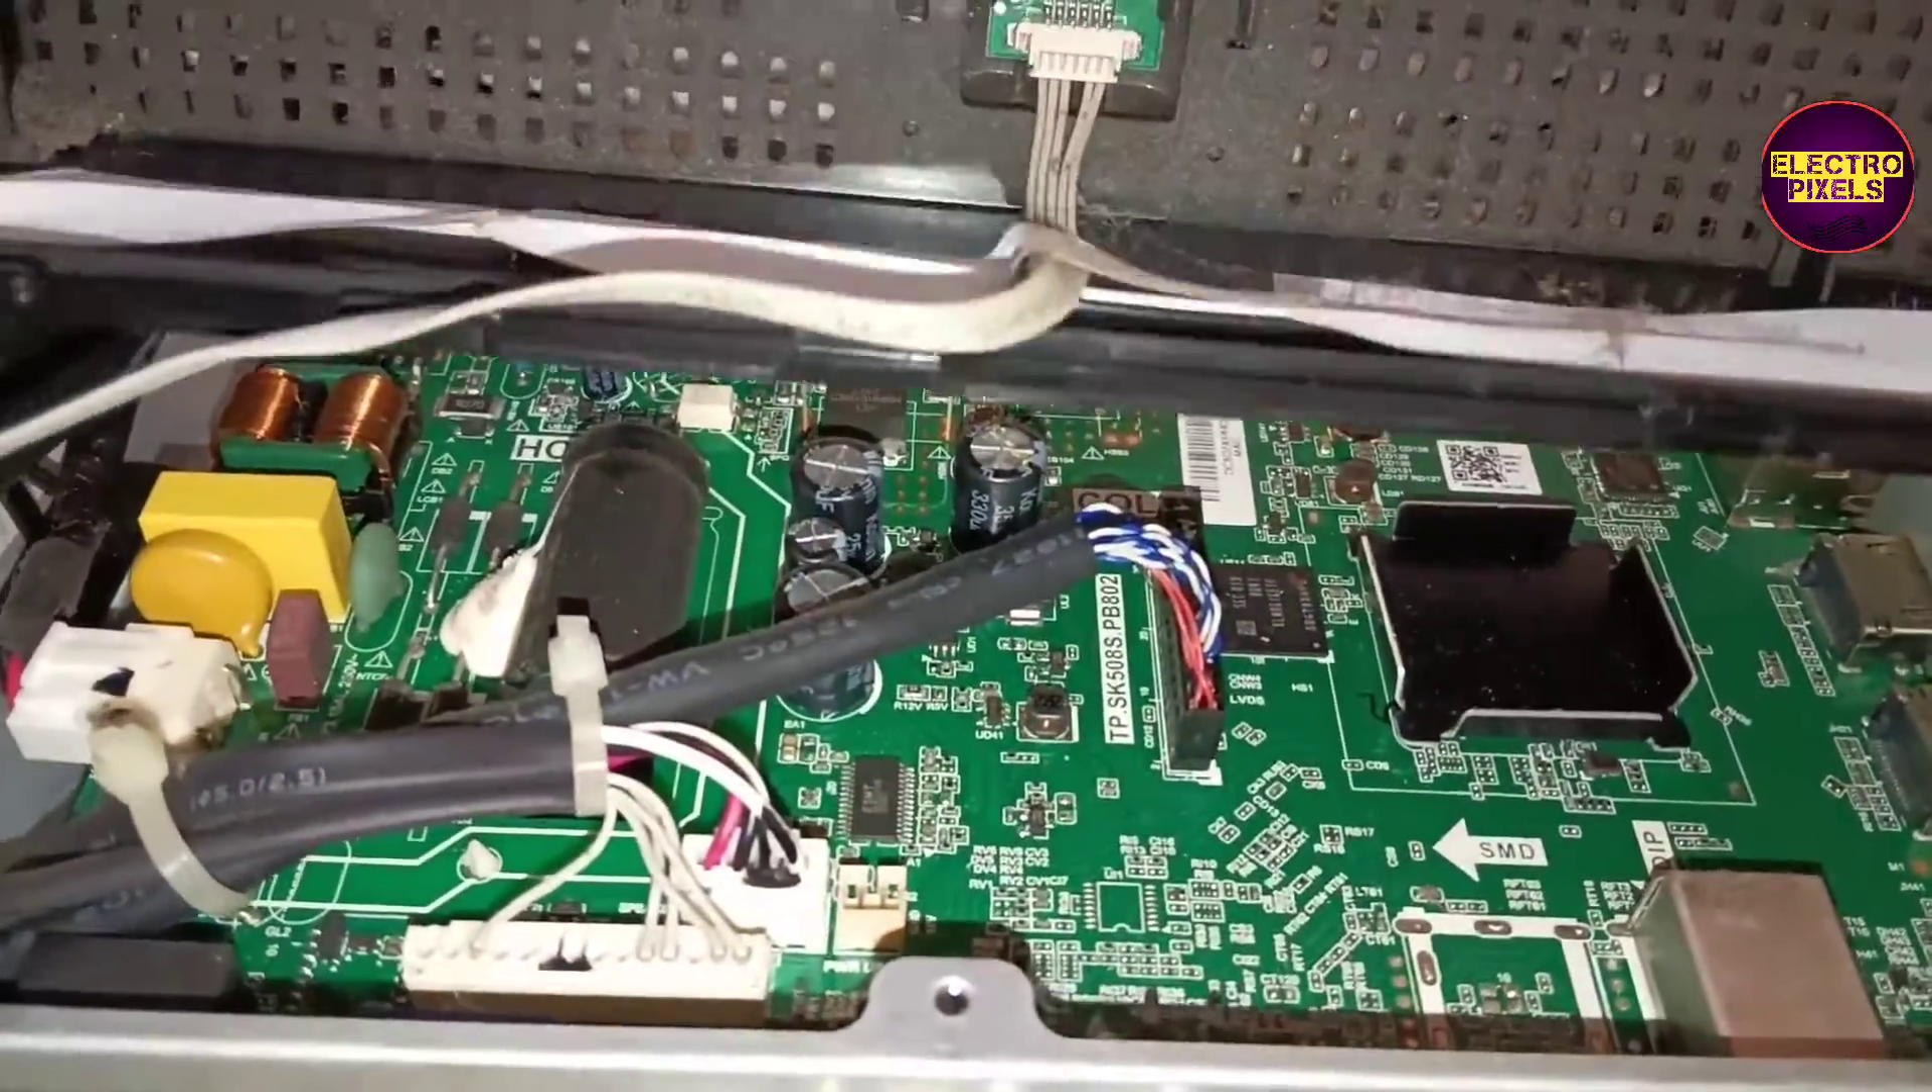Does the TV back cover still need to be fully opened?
No.